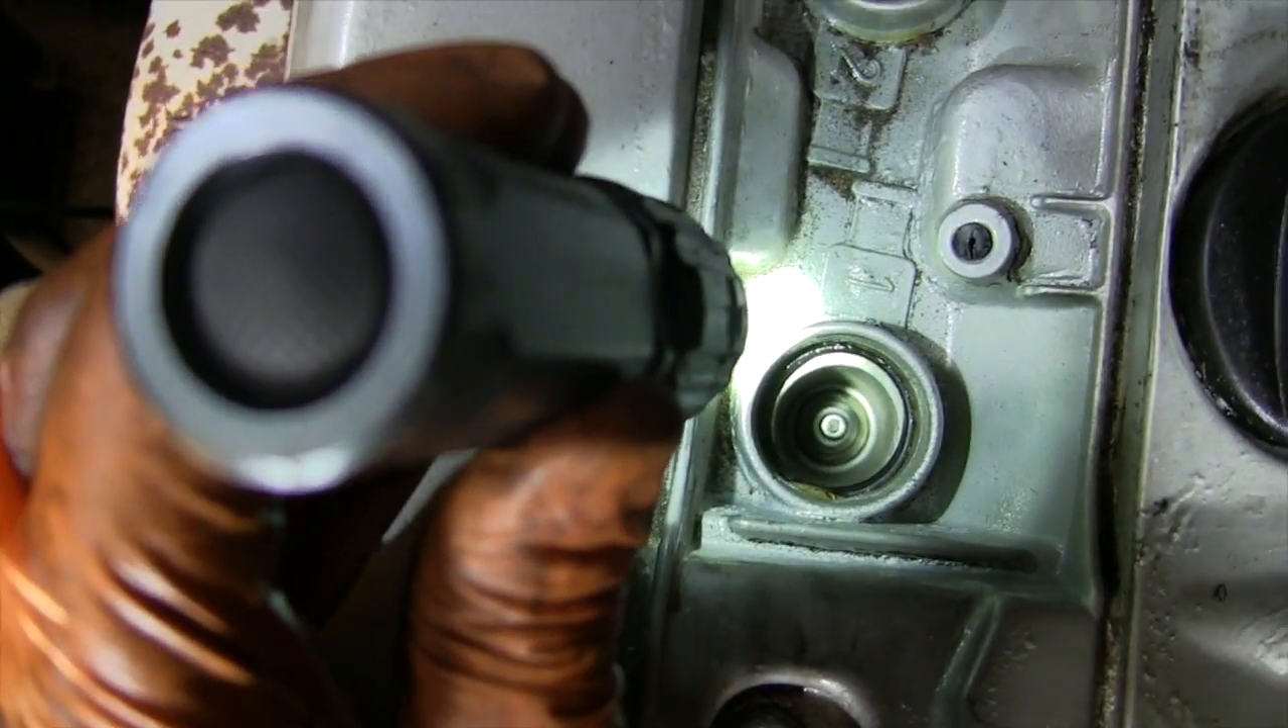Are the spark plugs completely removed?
No.